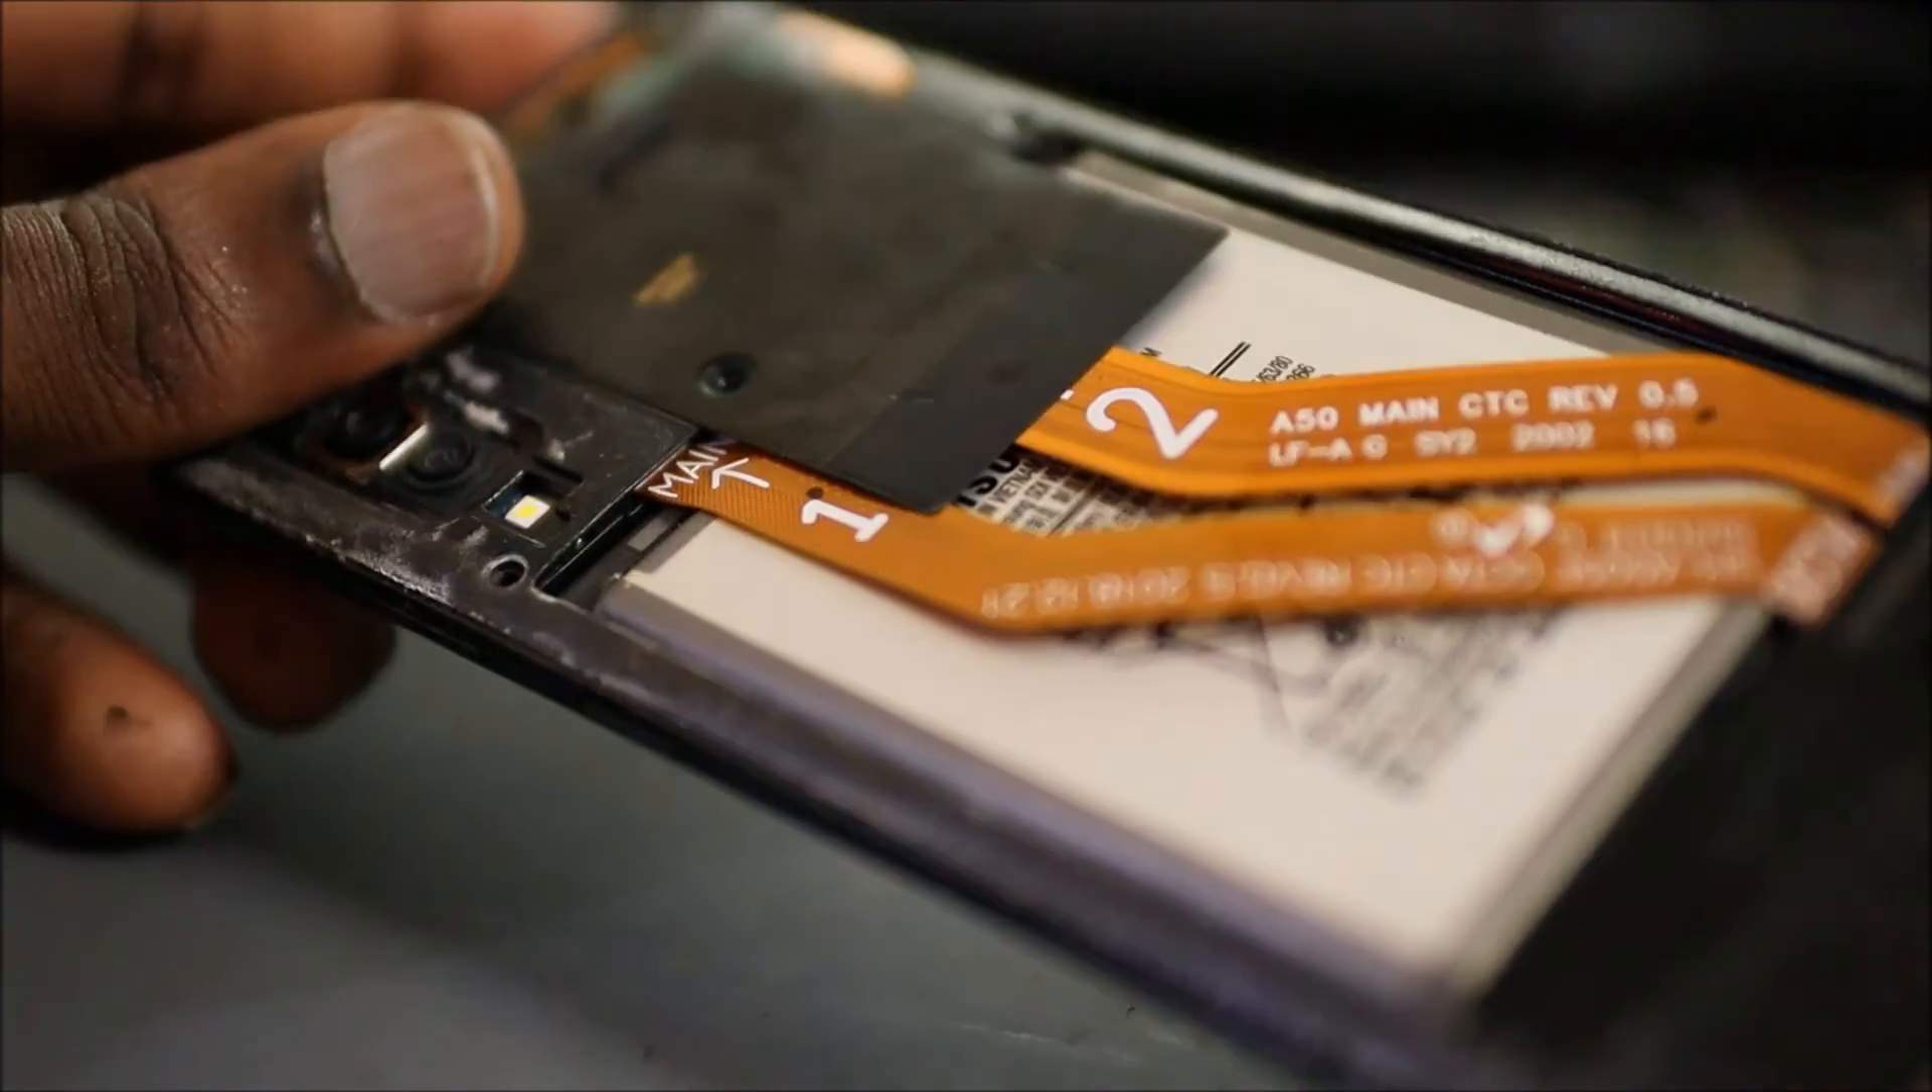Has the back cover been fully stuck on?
No.